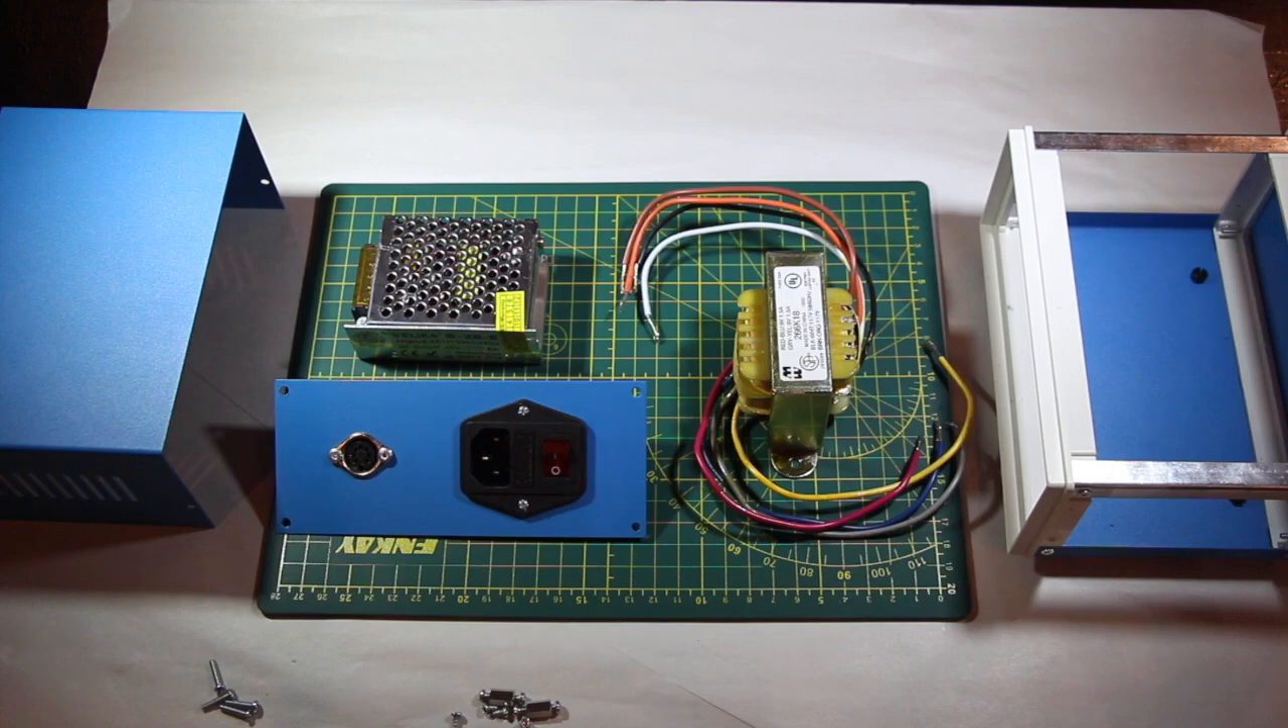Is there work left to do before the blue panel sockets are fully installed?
No.